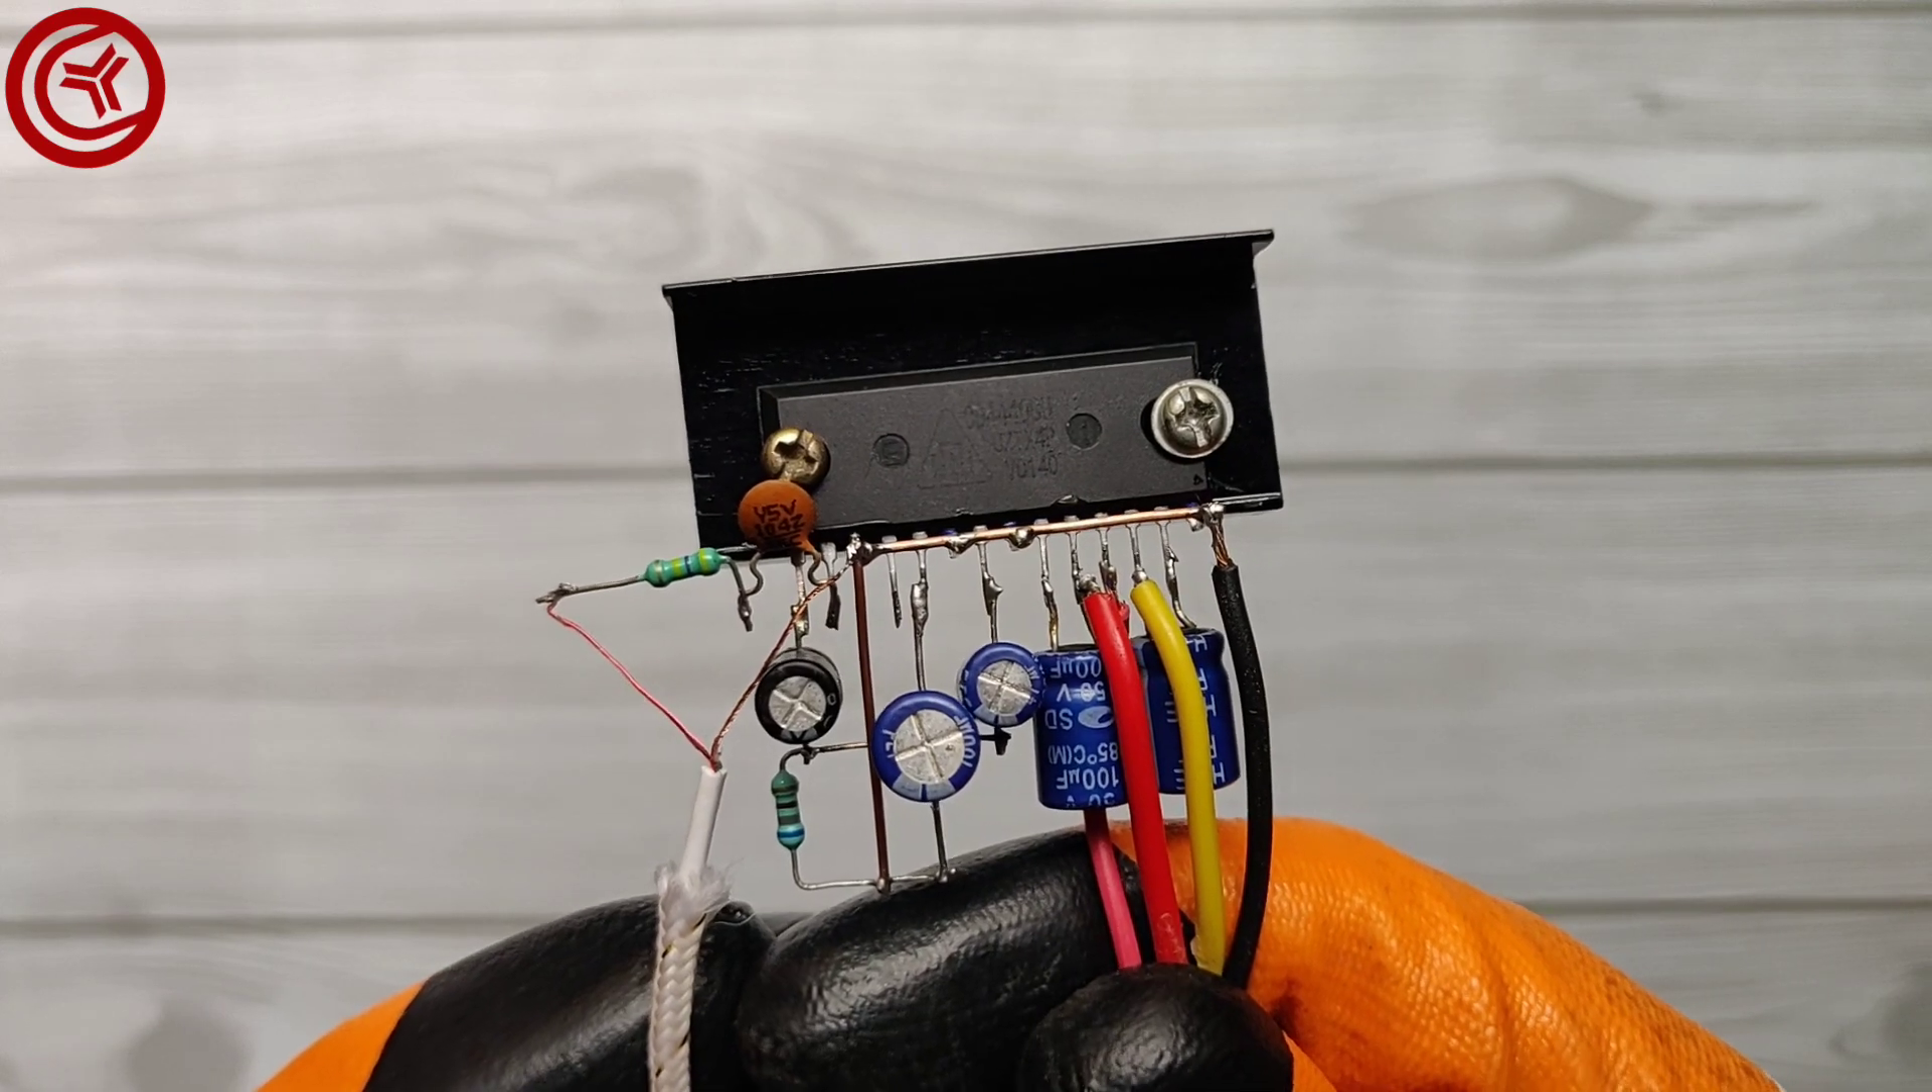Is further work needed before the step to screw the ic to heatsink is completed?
No.